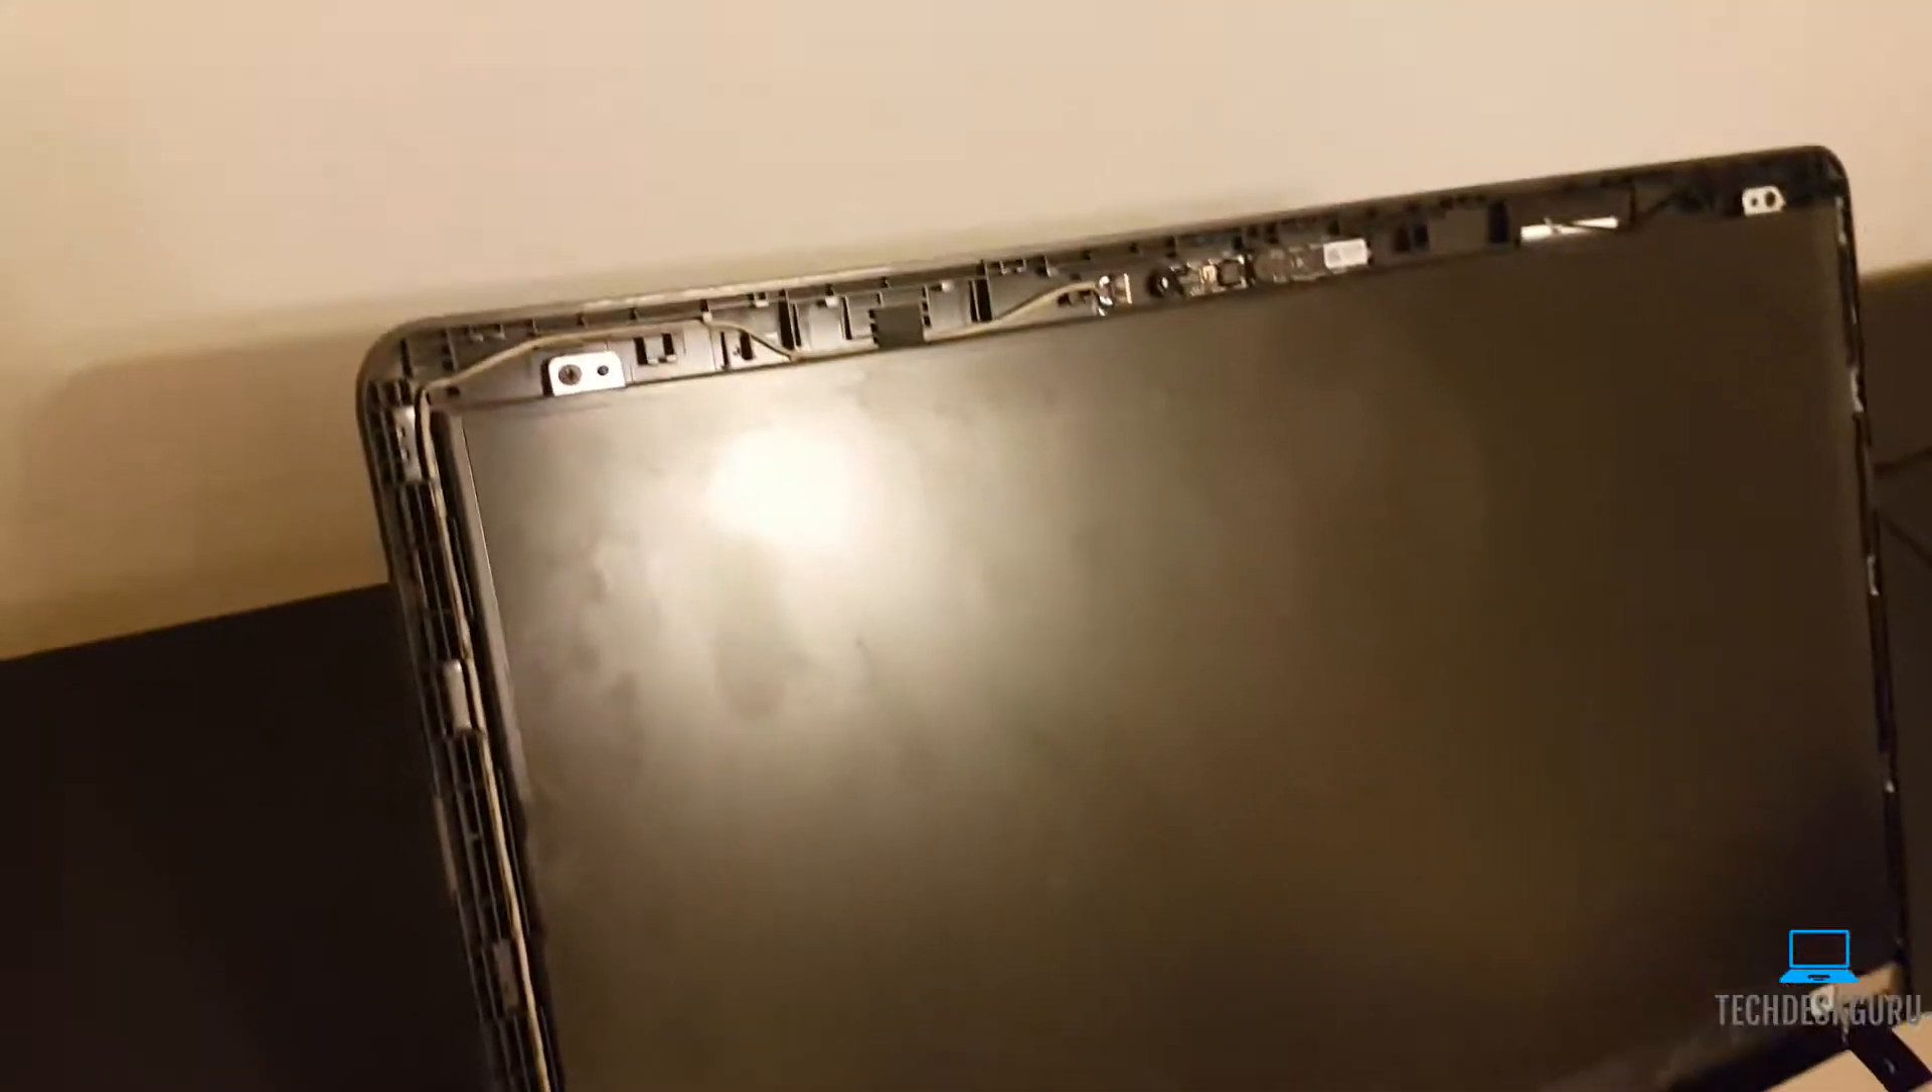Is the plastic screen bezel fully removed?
Yes.